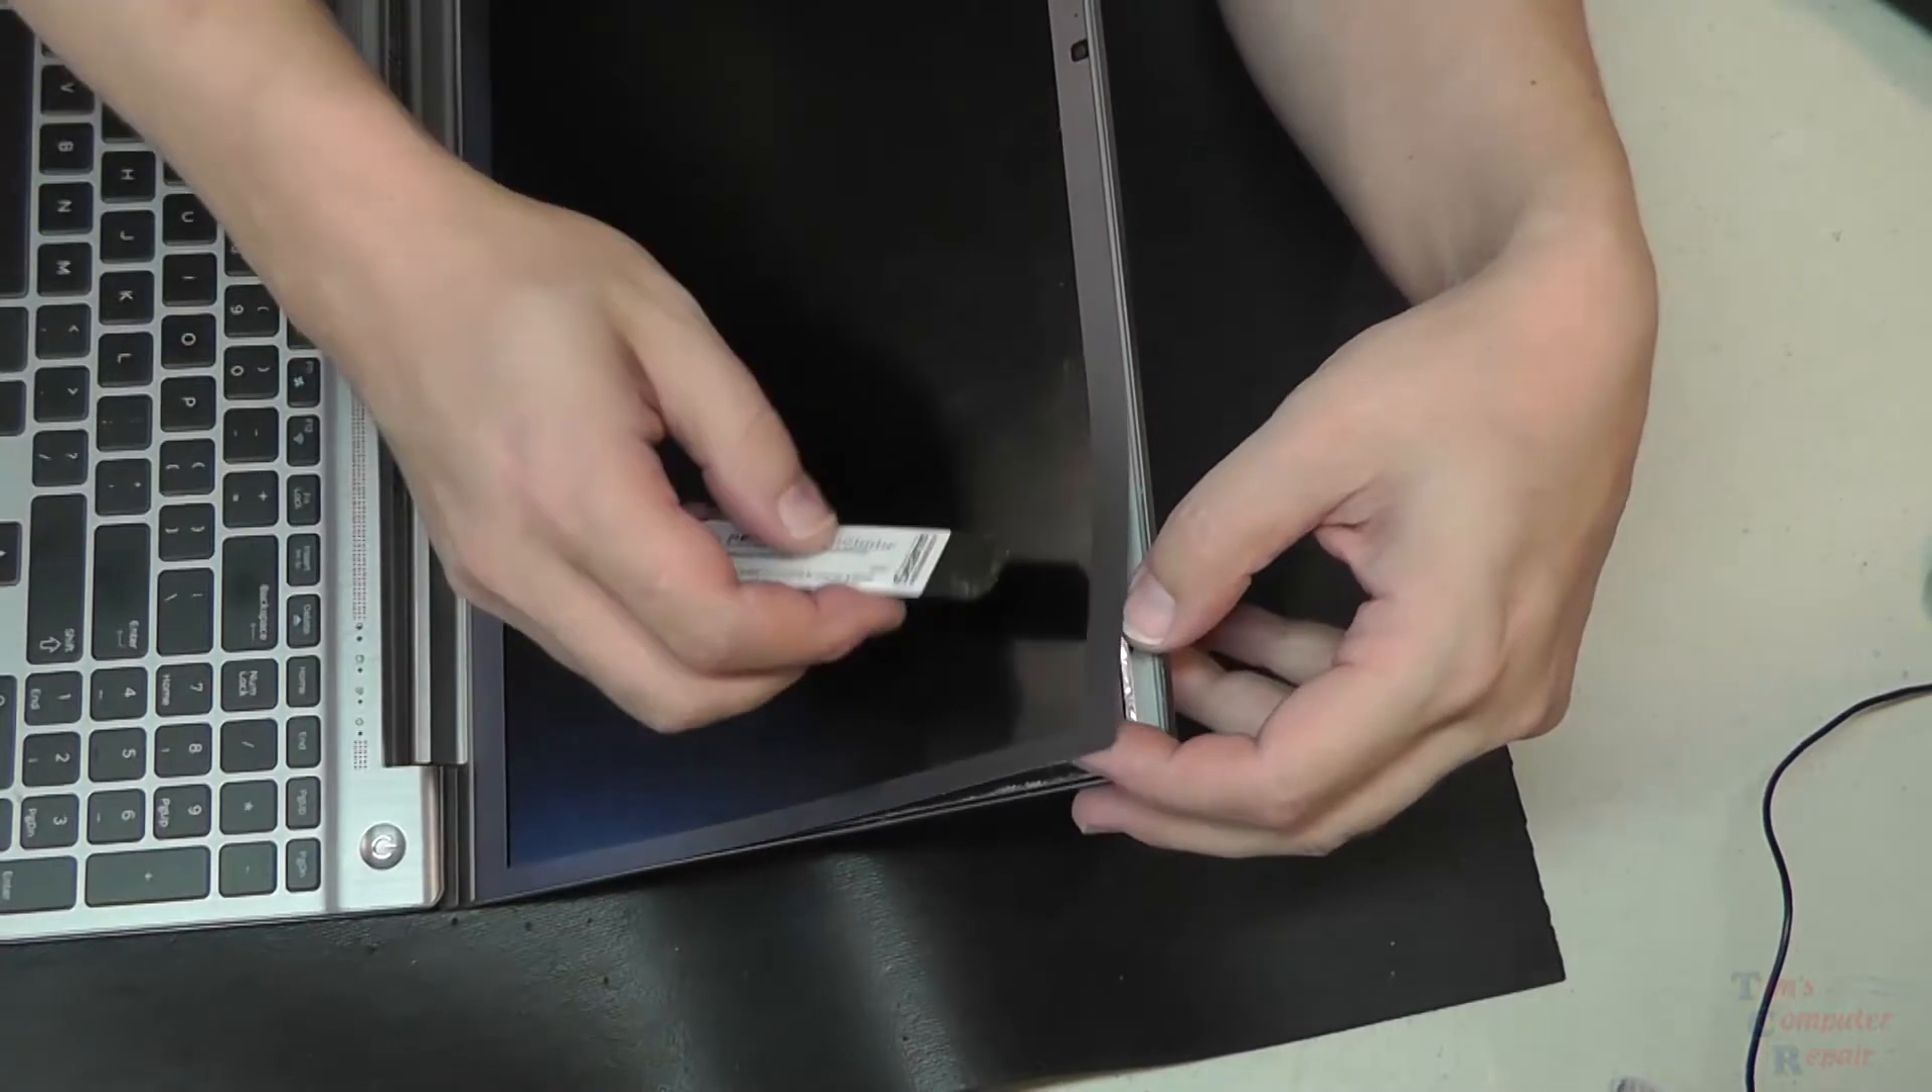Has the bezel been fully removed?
No.